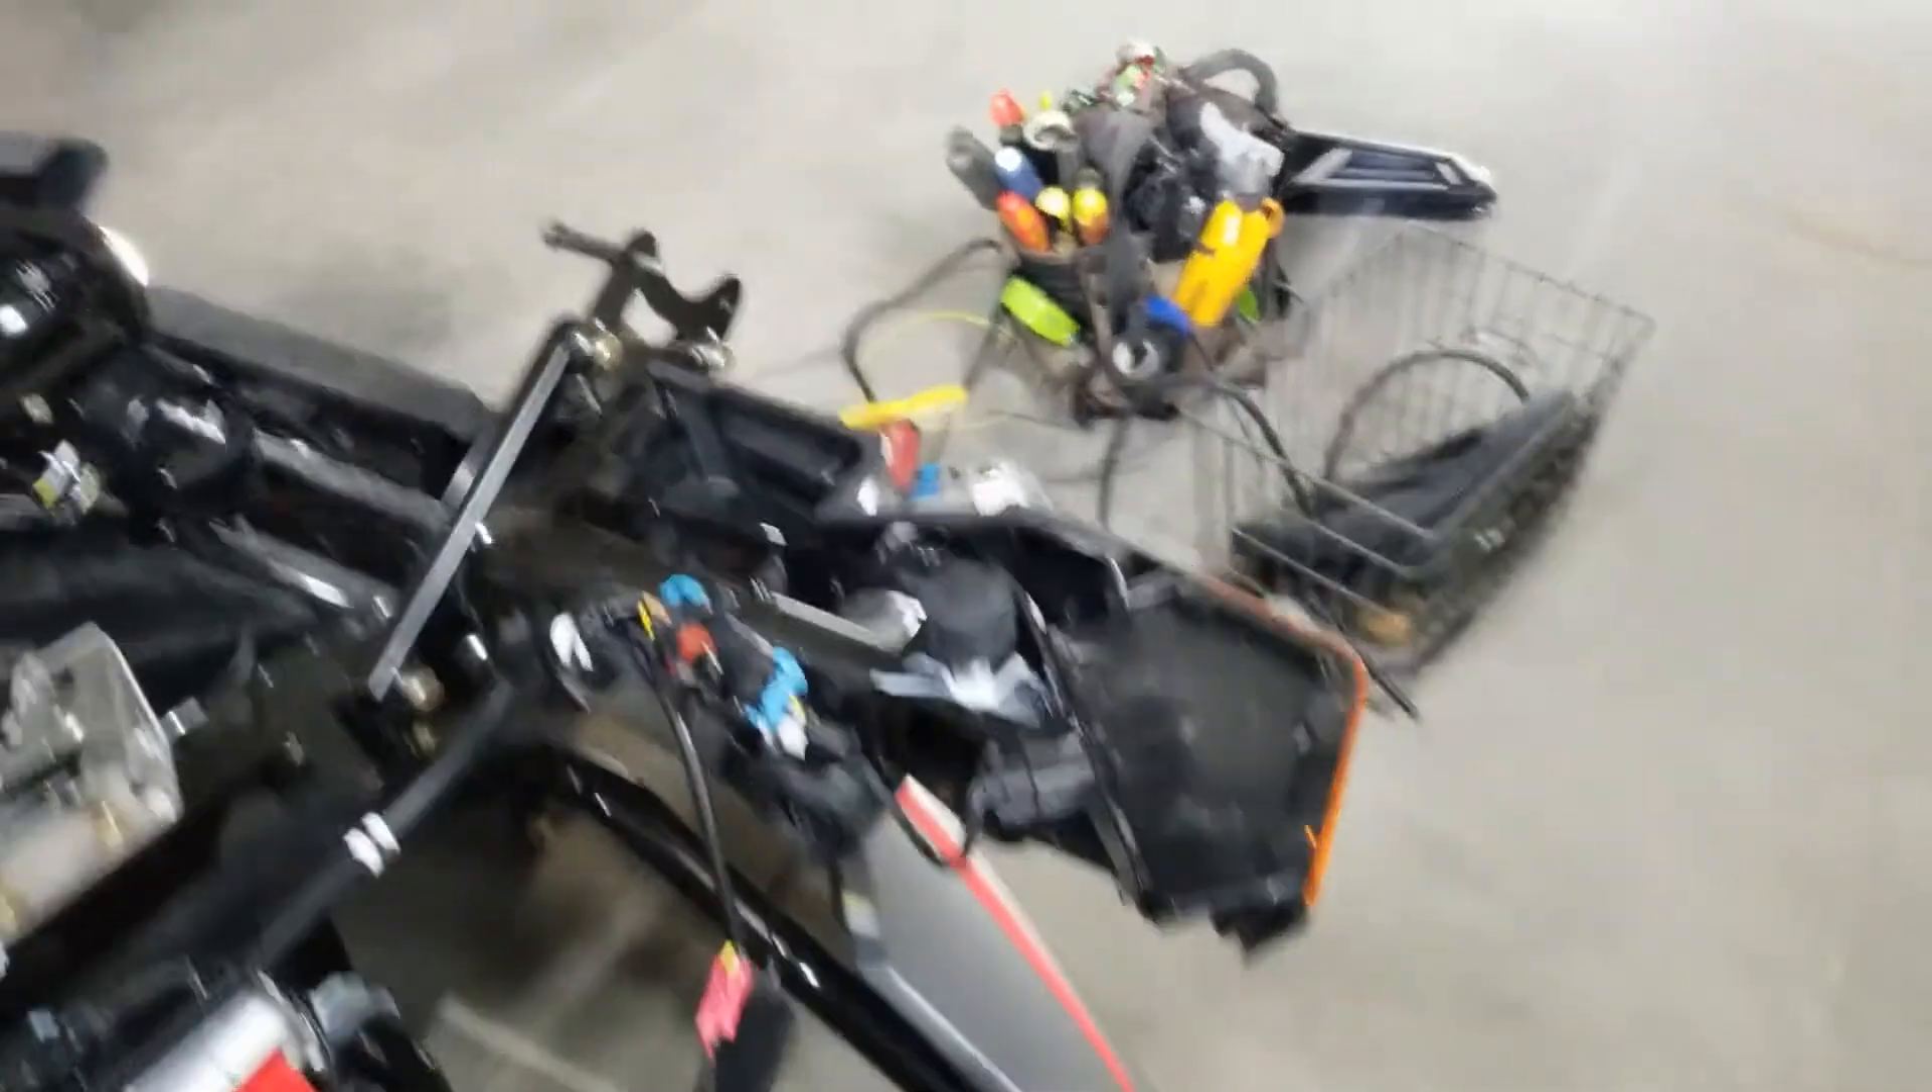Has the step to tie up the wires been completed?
No.